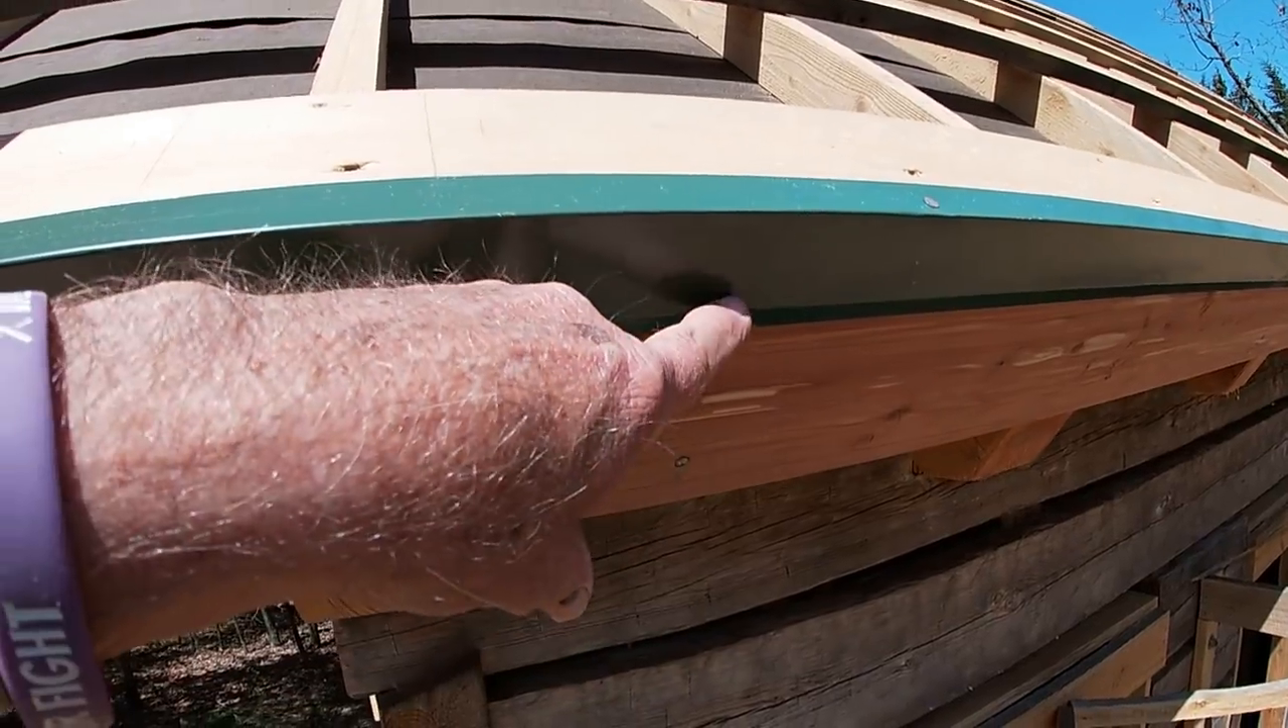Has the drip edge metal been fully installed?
Yes.